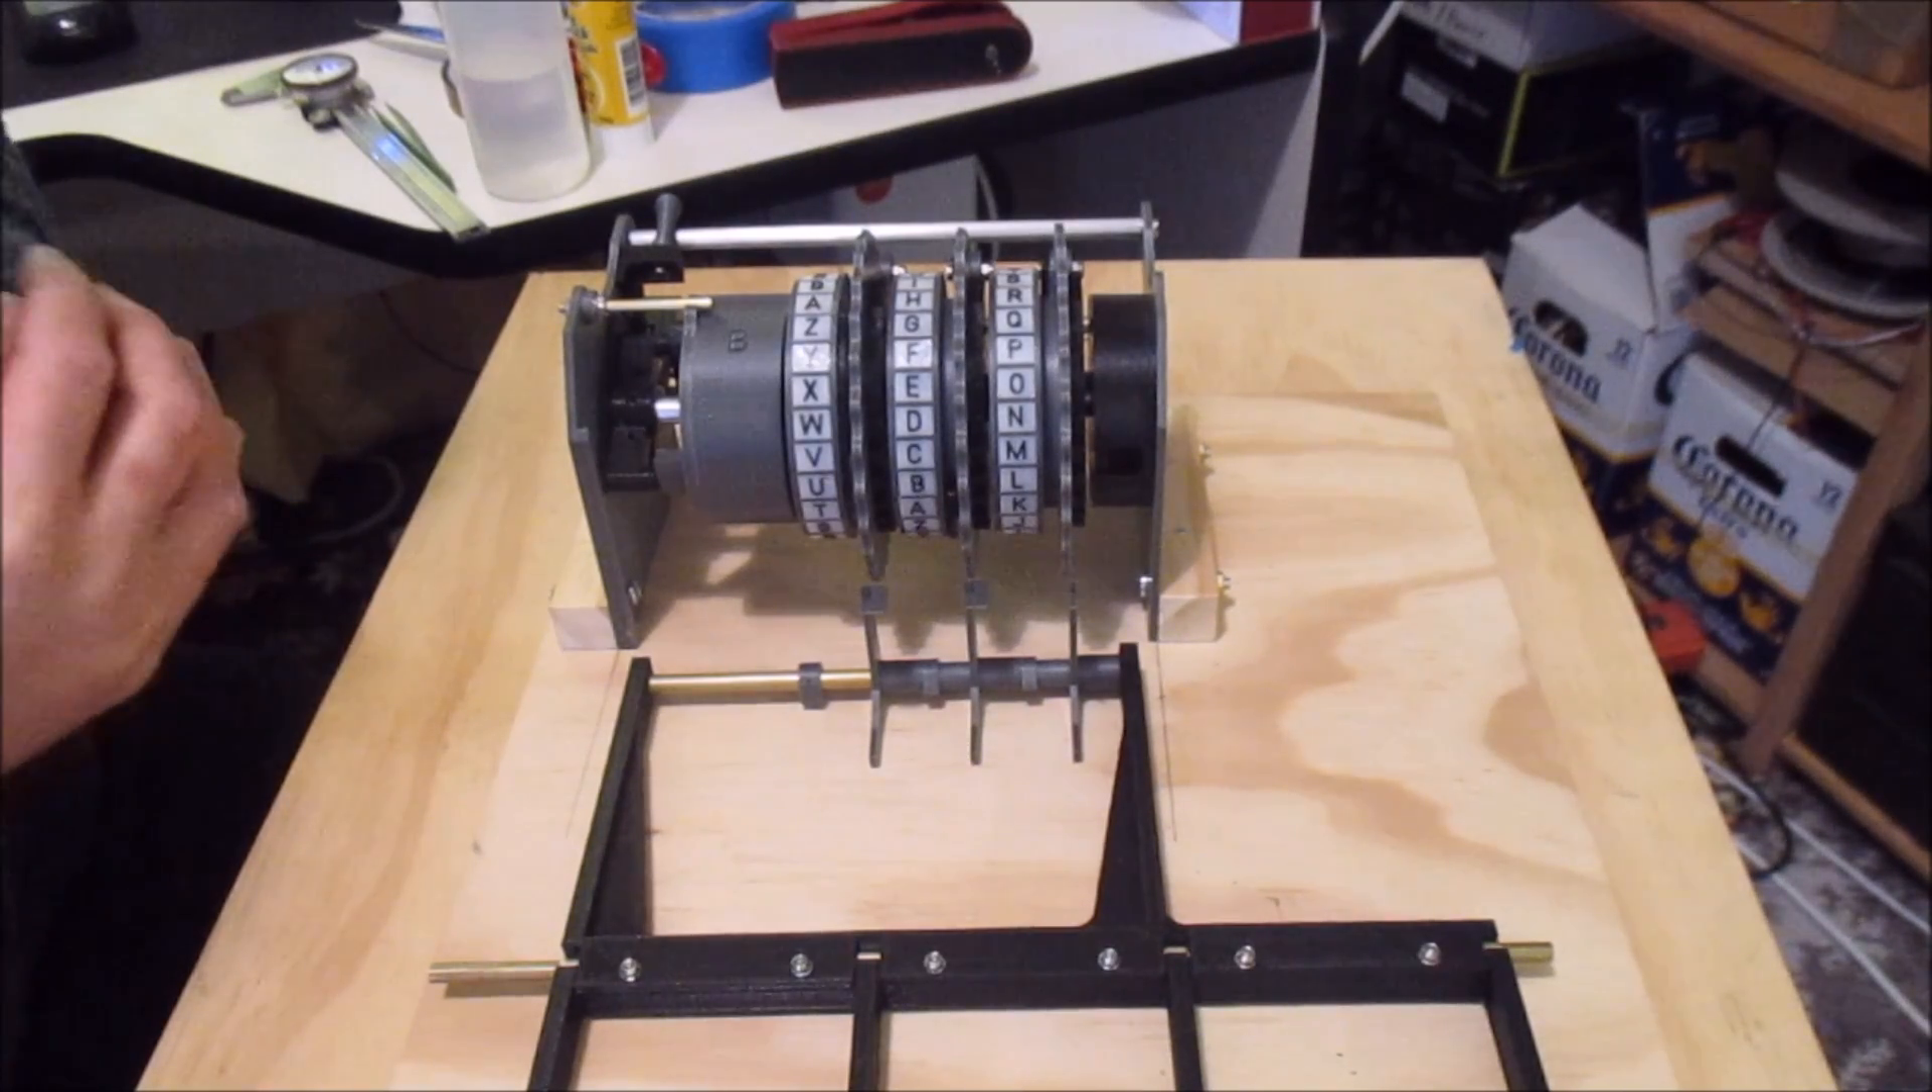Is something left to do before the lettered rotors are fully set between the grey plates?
No.